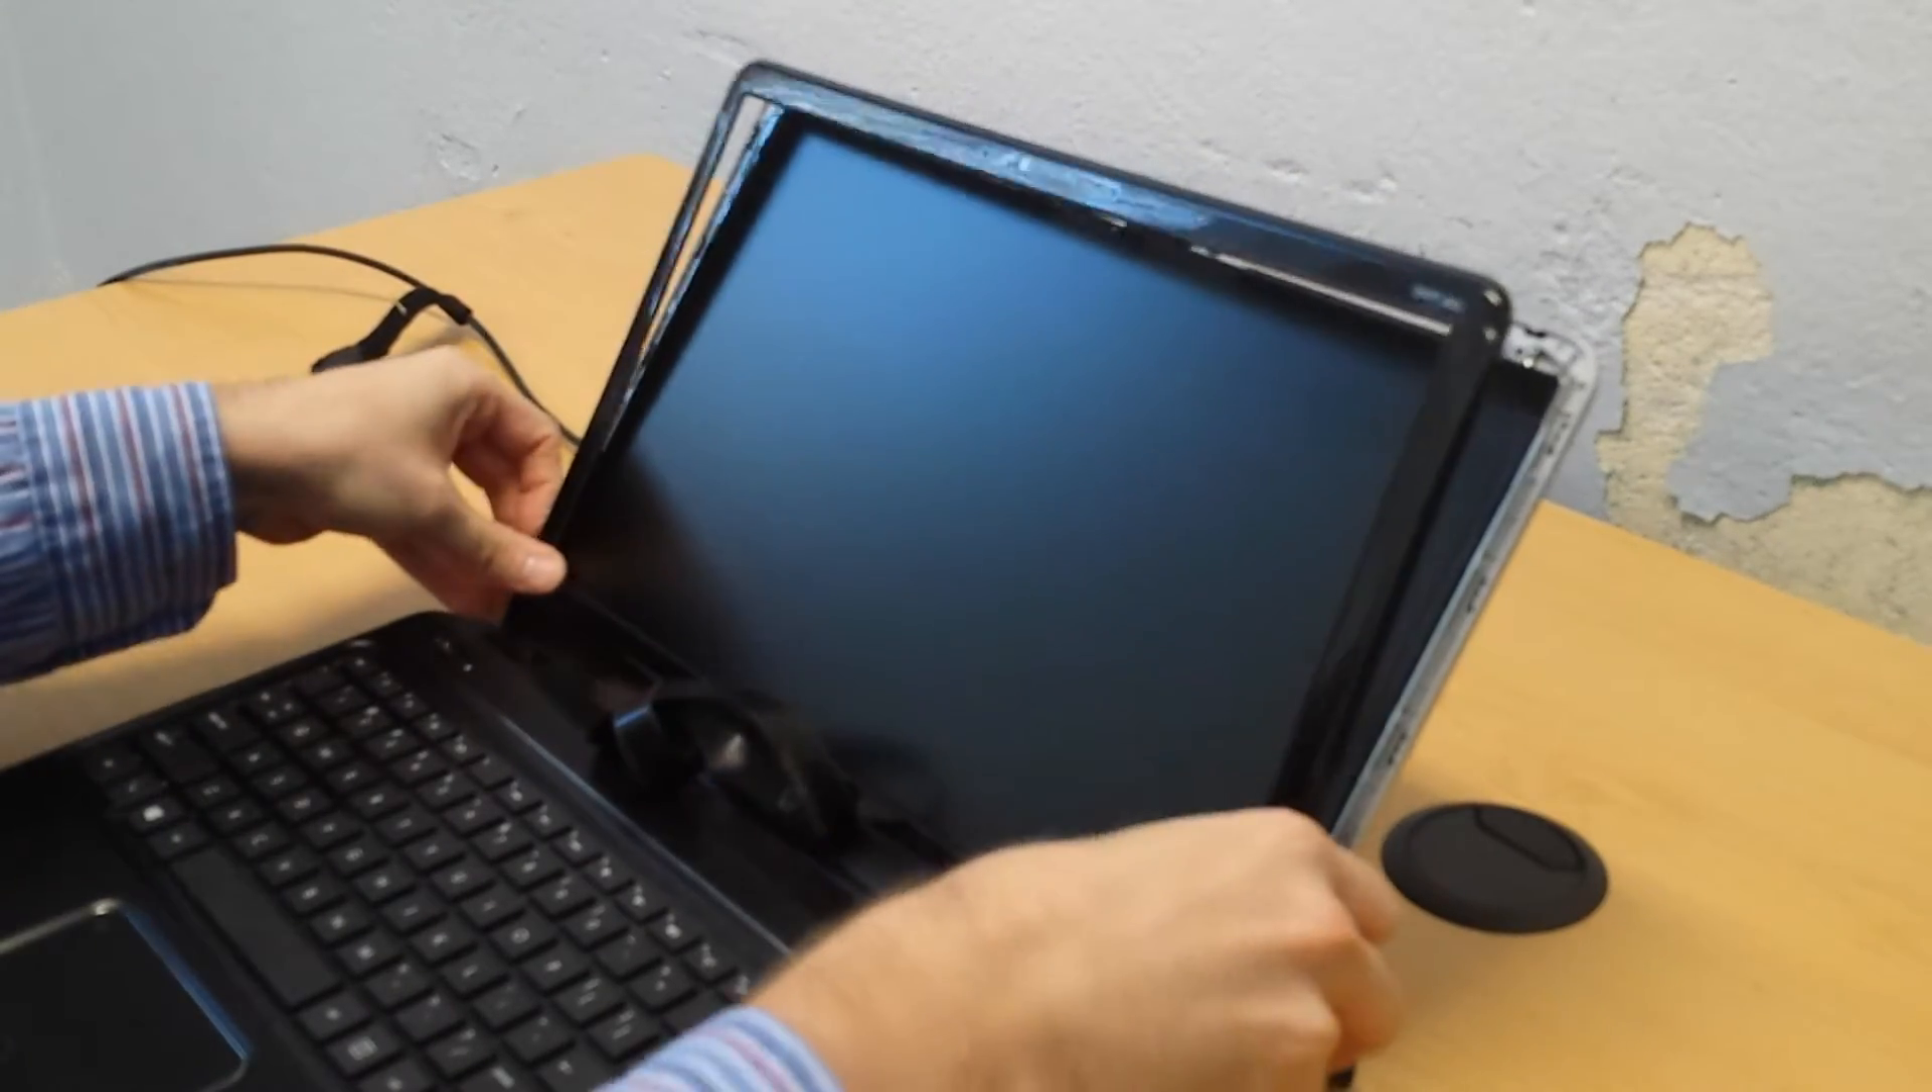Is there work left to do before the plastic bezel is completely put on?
Yes.